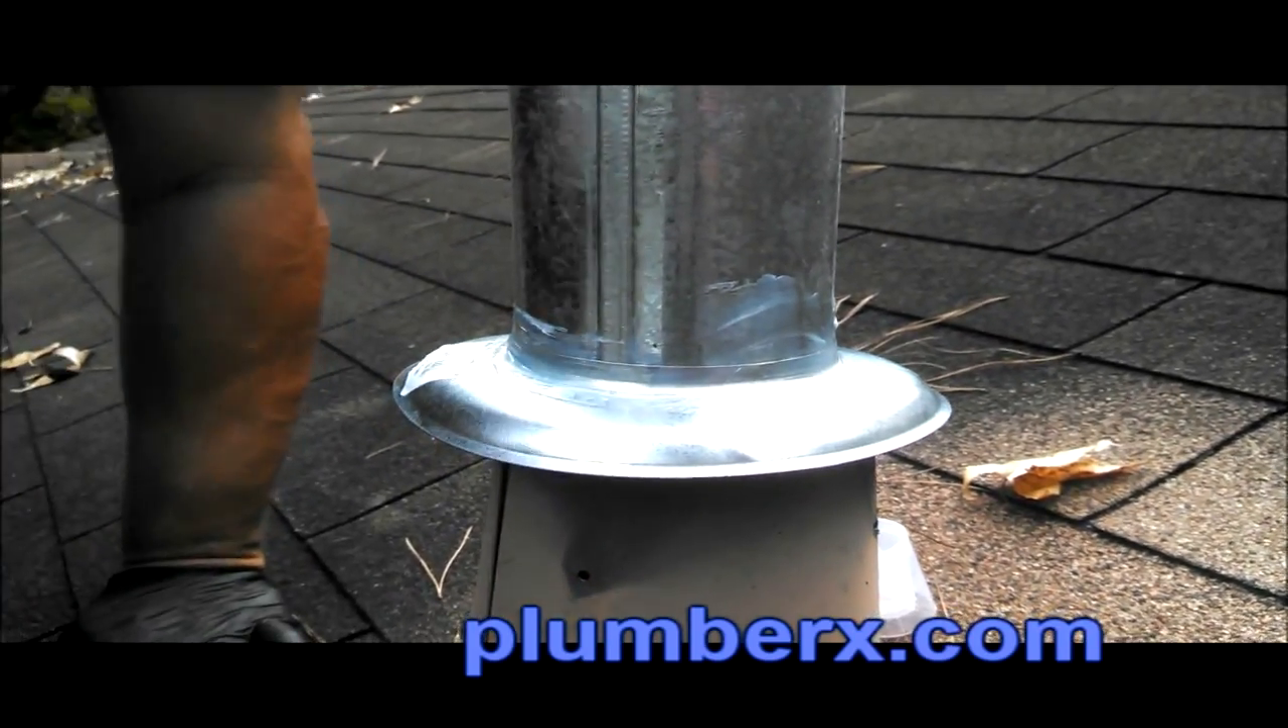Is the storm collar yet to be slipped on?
No.